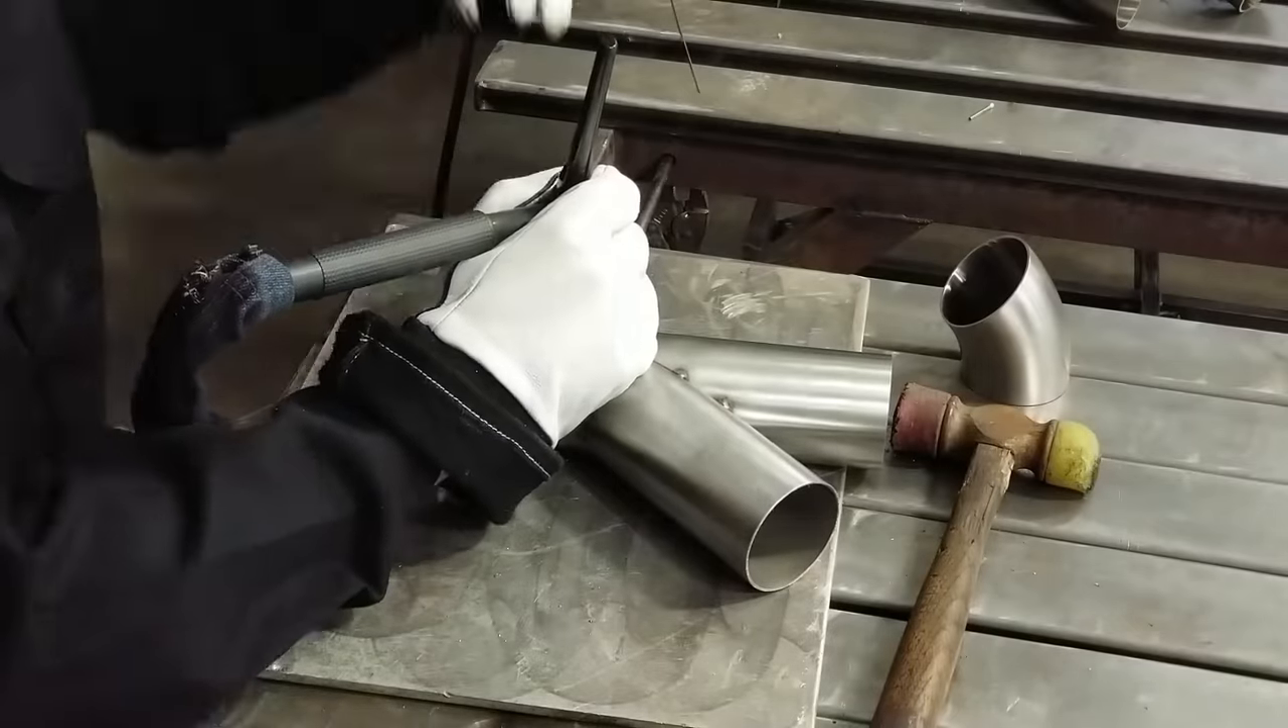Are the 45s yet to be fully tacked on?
Yes.